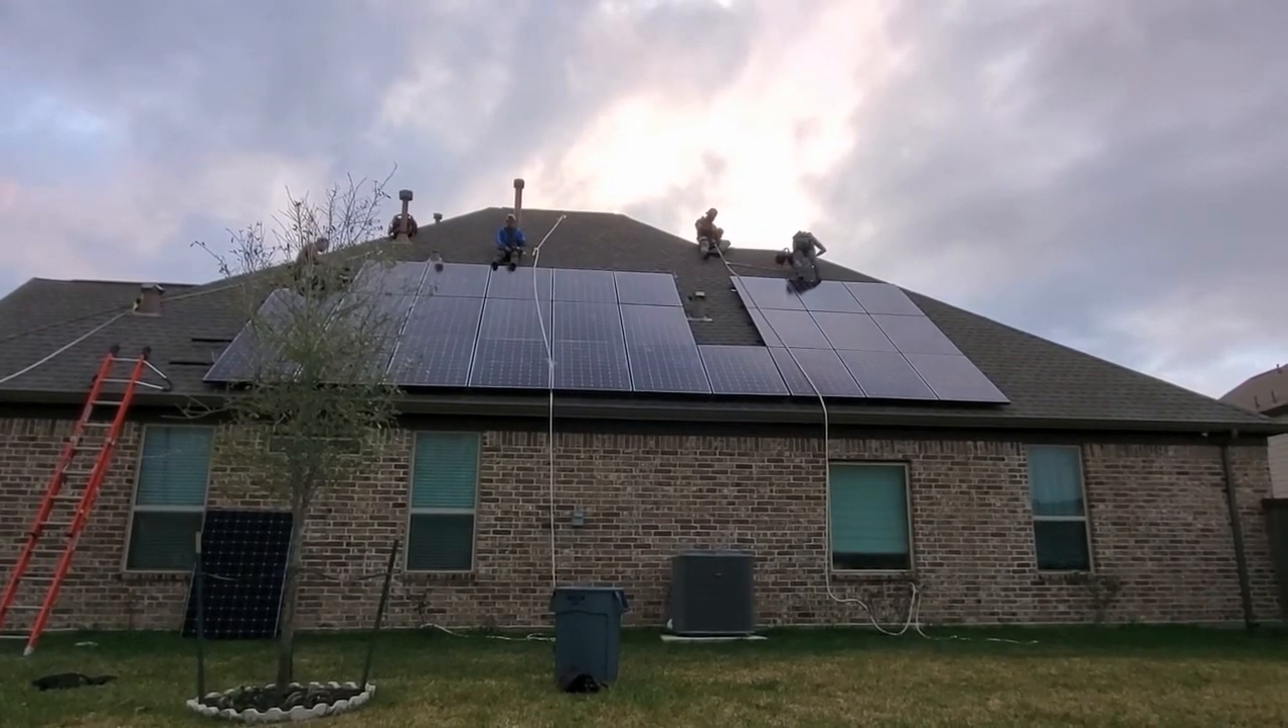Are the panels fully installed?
No.